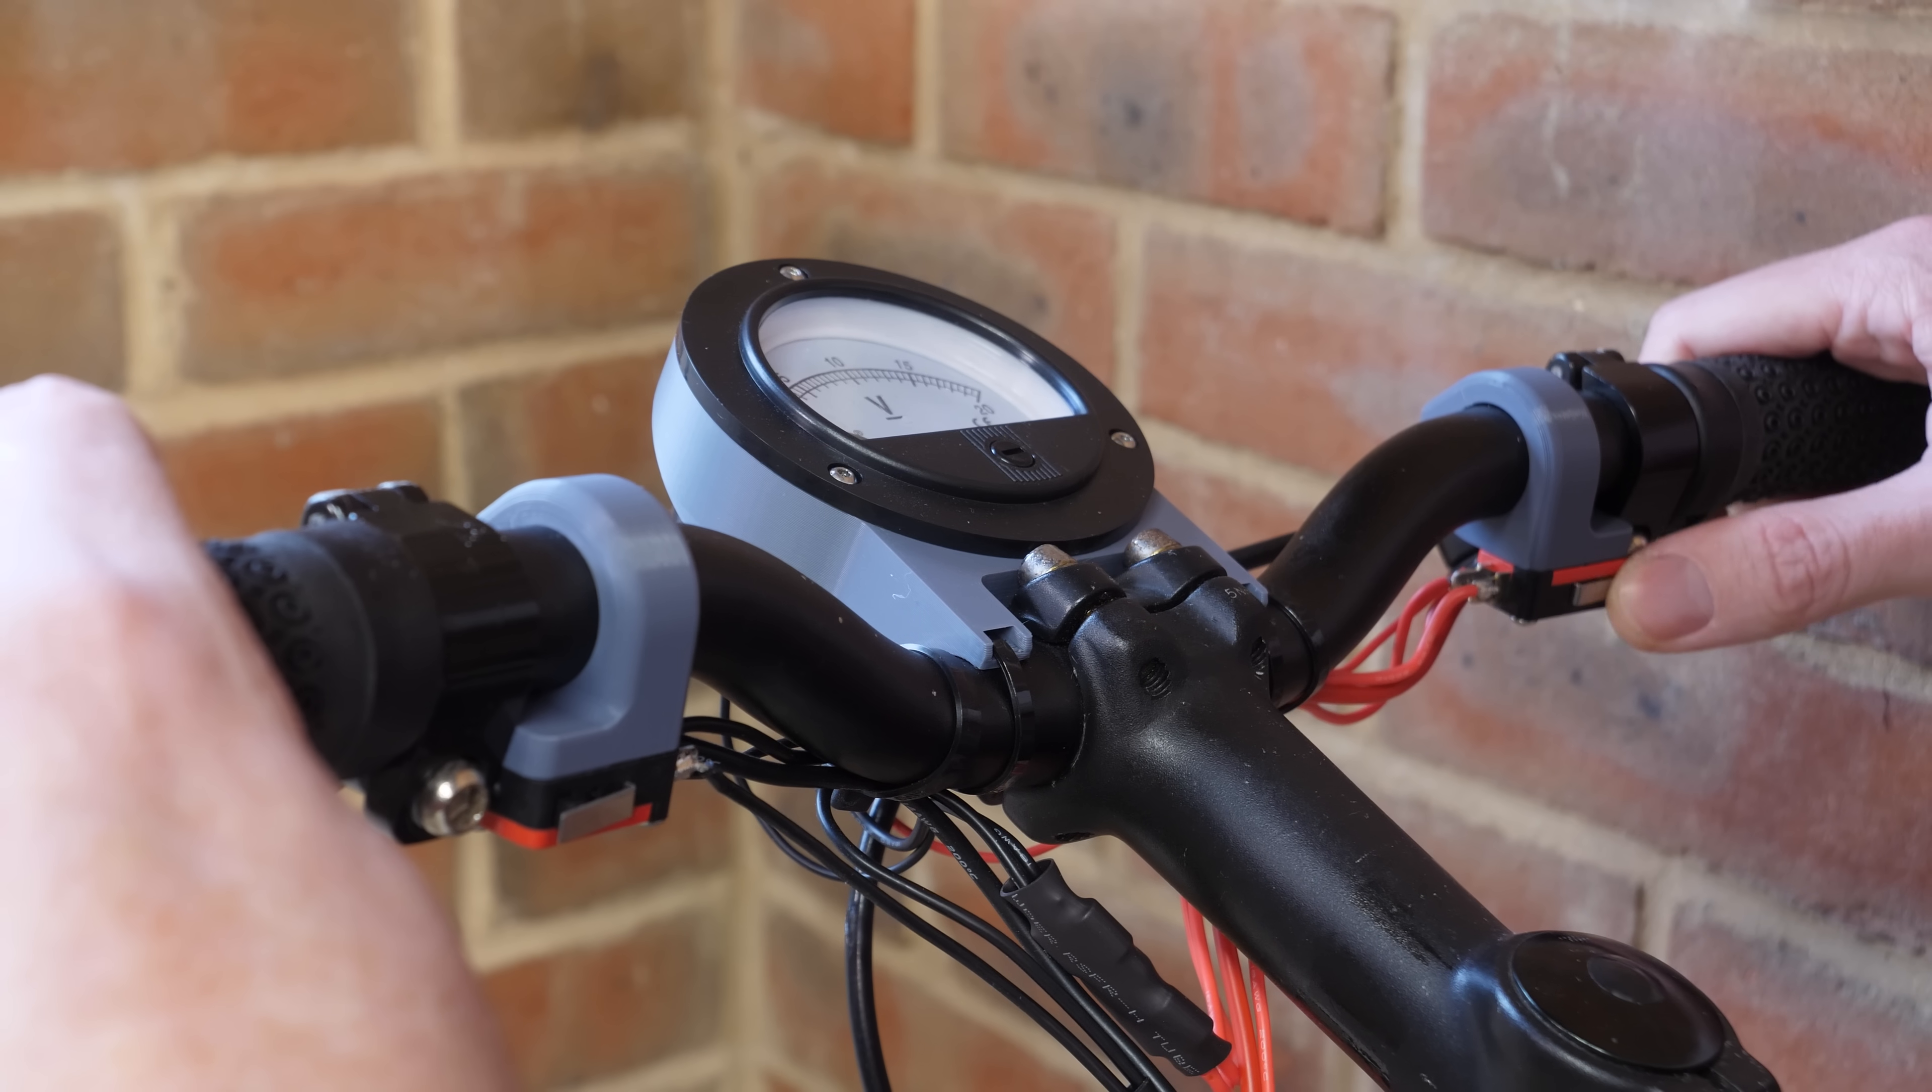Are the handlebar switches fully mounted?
Yes.